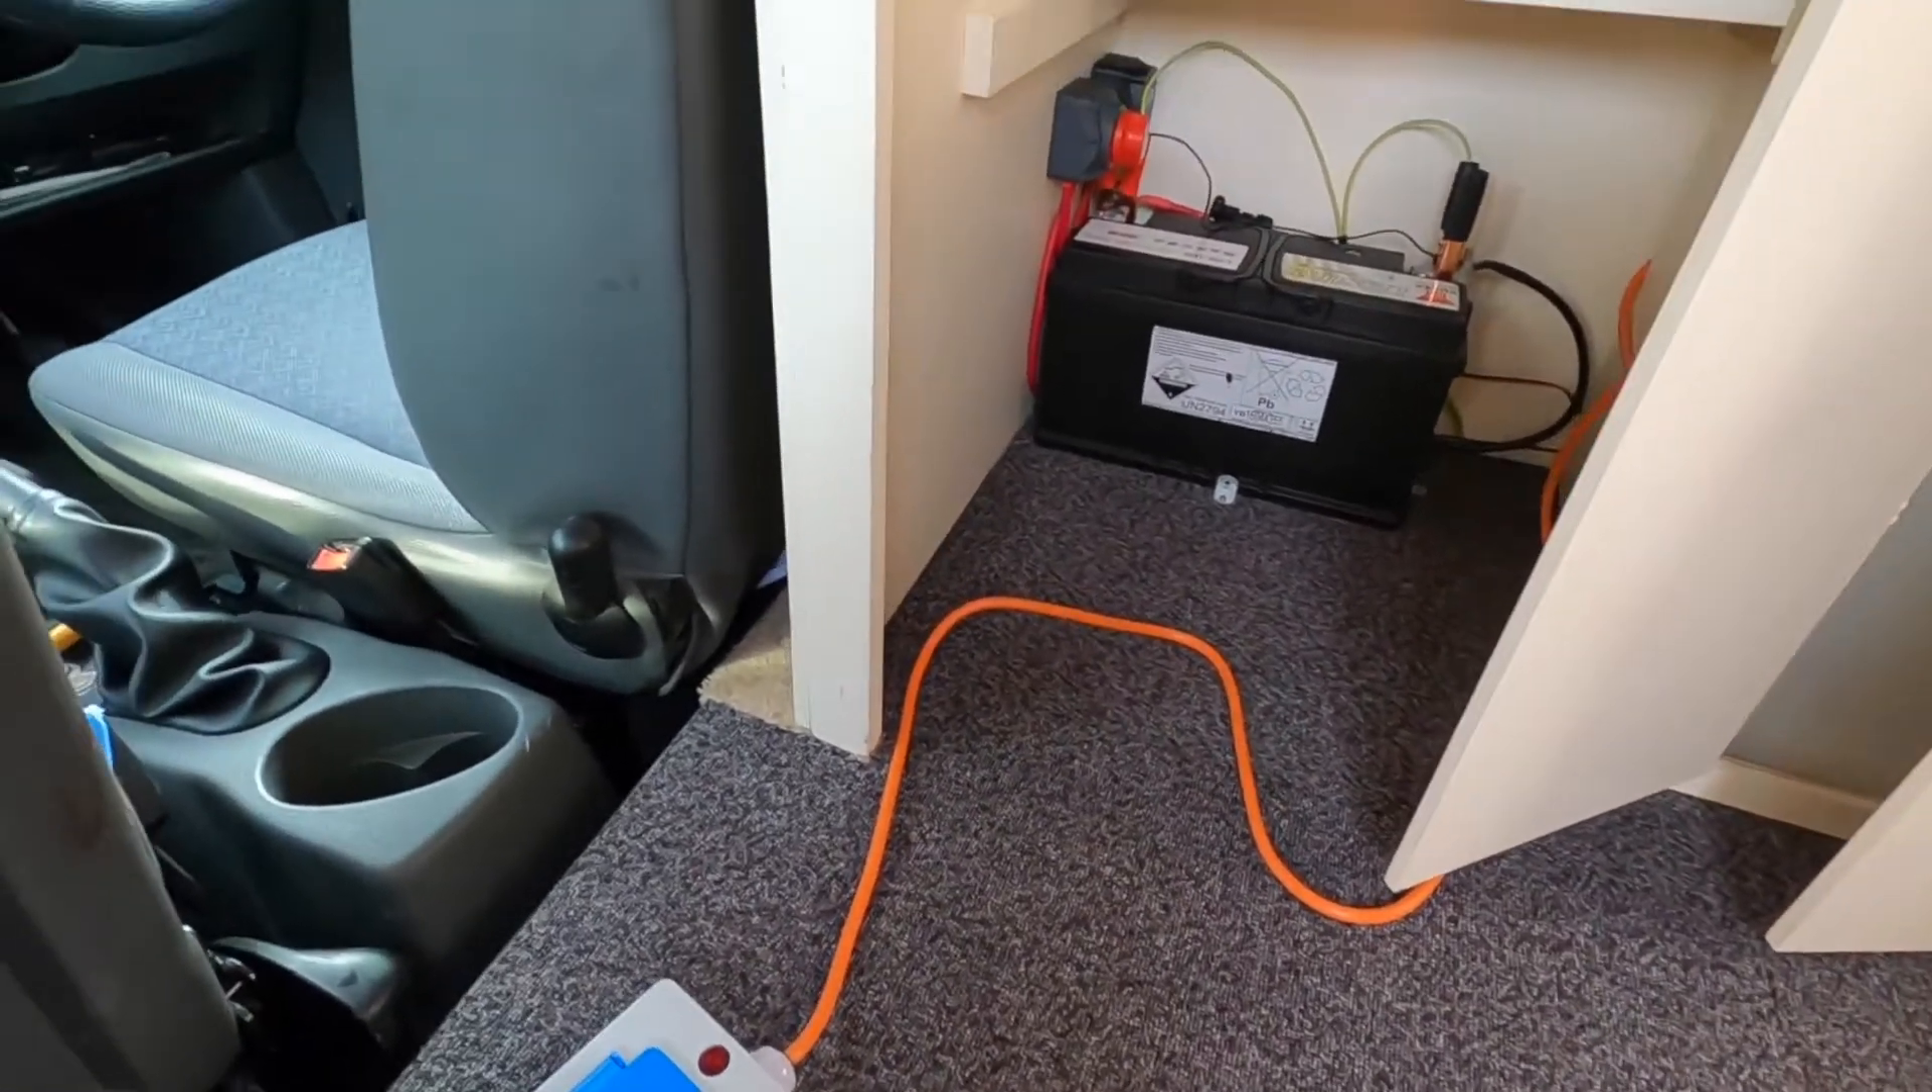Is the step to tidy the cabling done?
No.